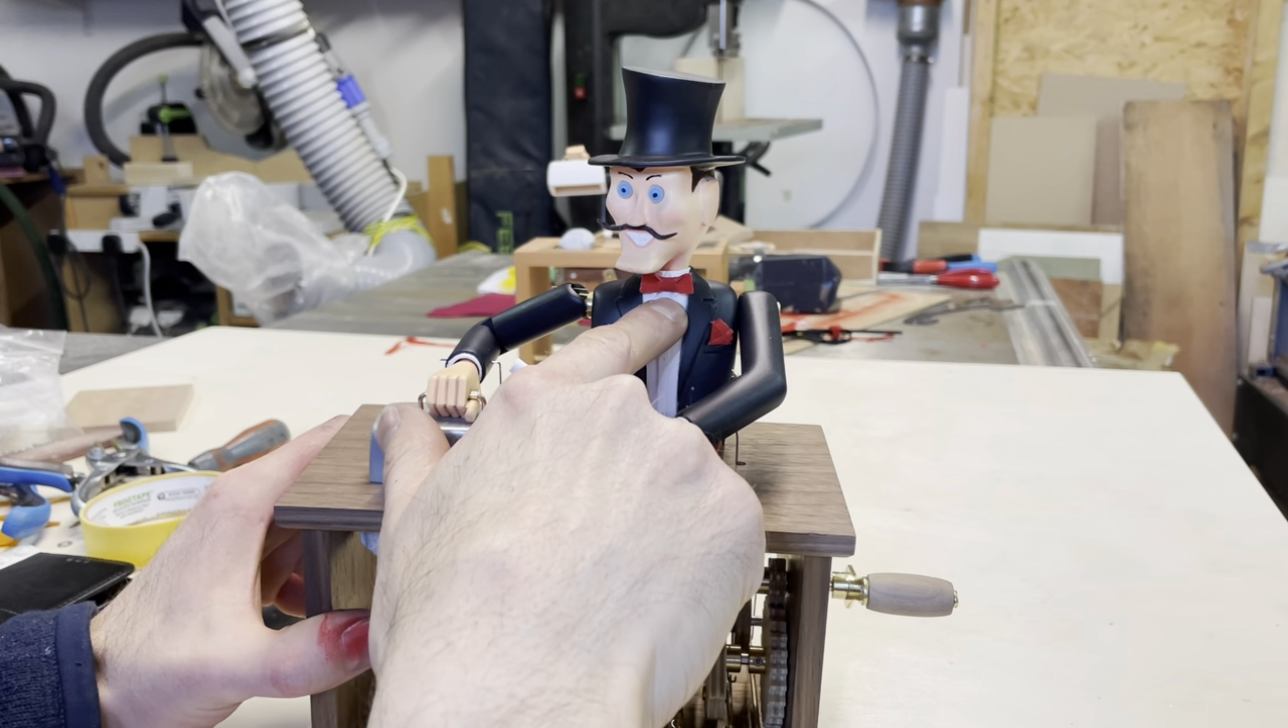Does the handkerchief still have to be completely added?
No.